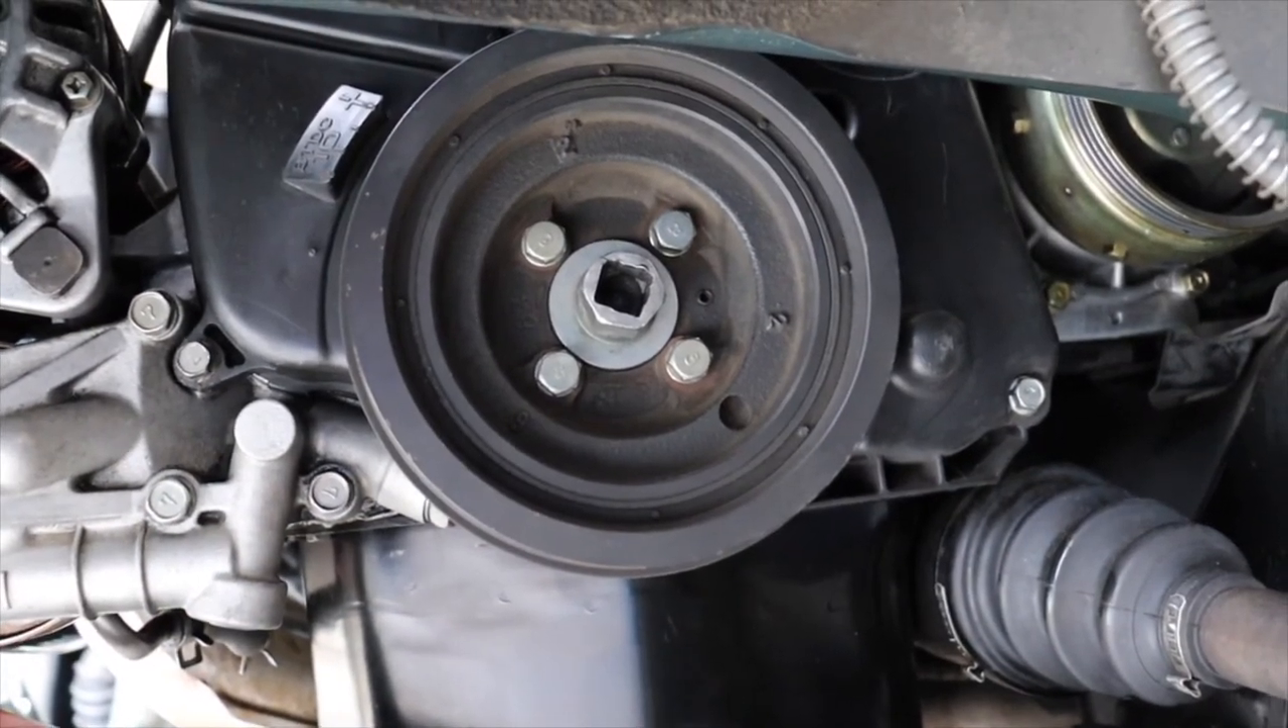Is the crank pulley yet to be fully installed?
No.